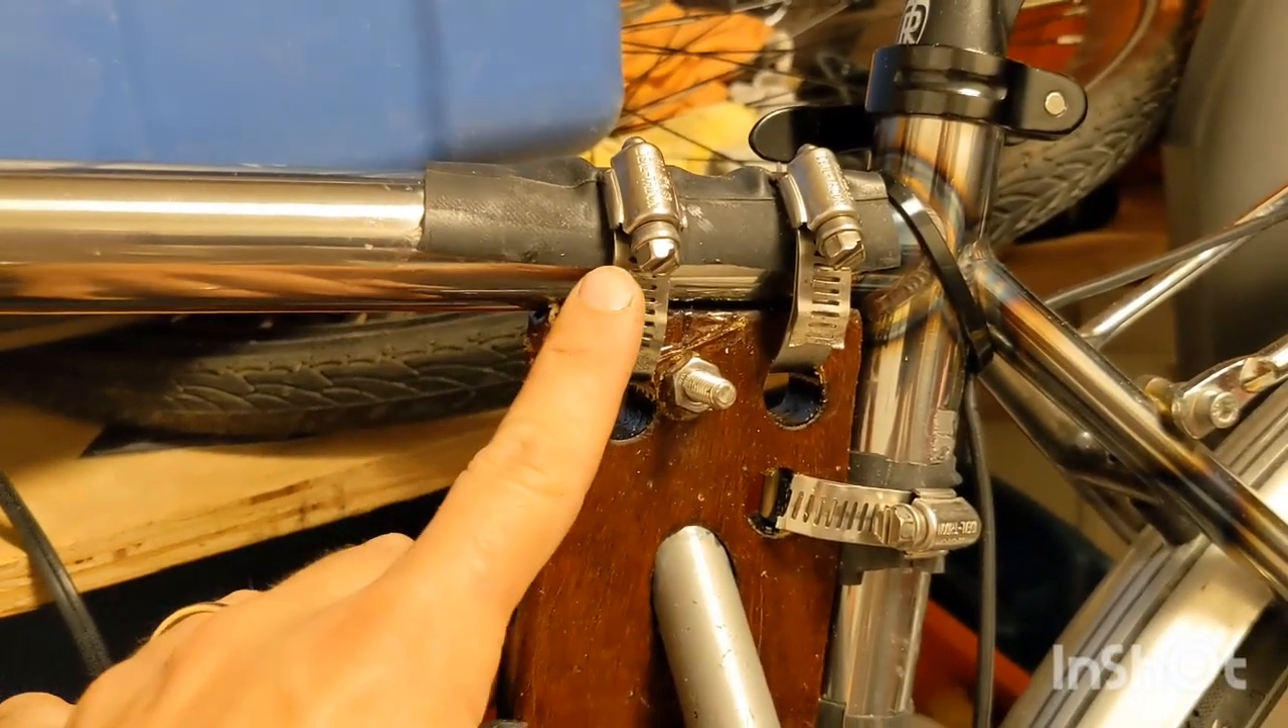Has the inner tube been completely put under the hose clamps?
Yes.